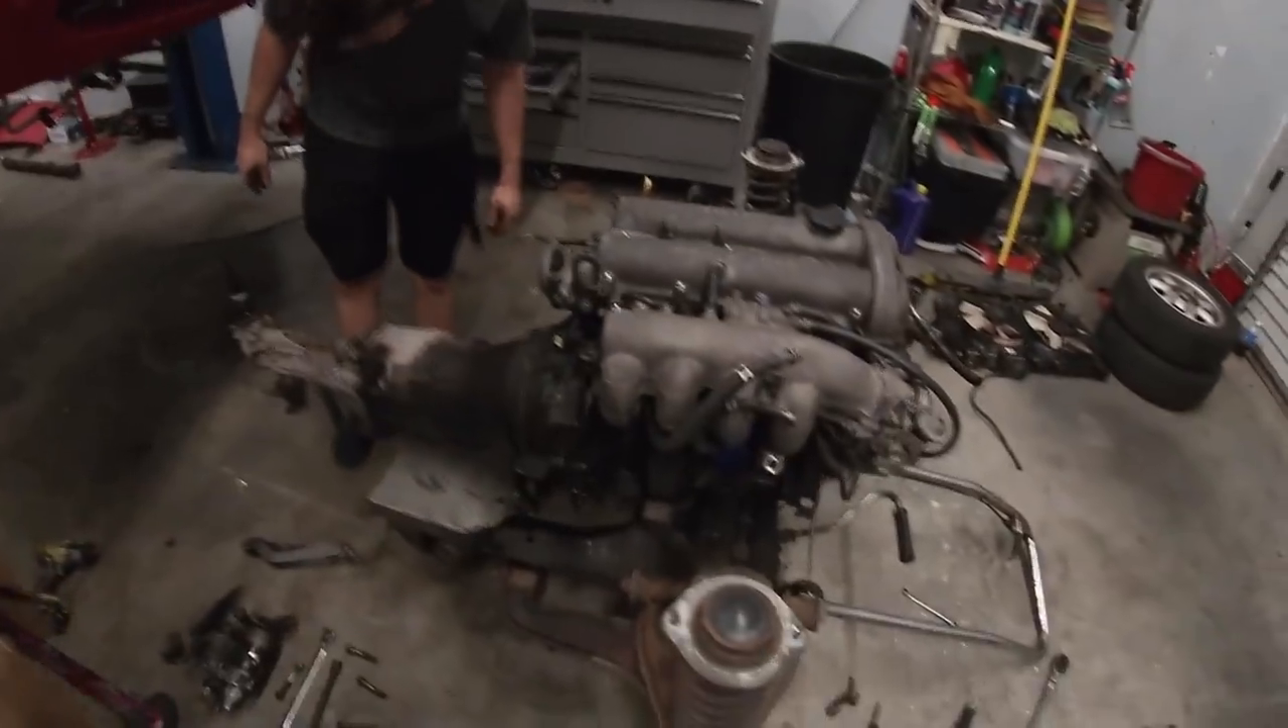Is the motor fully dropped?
Yes.